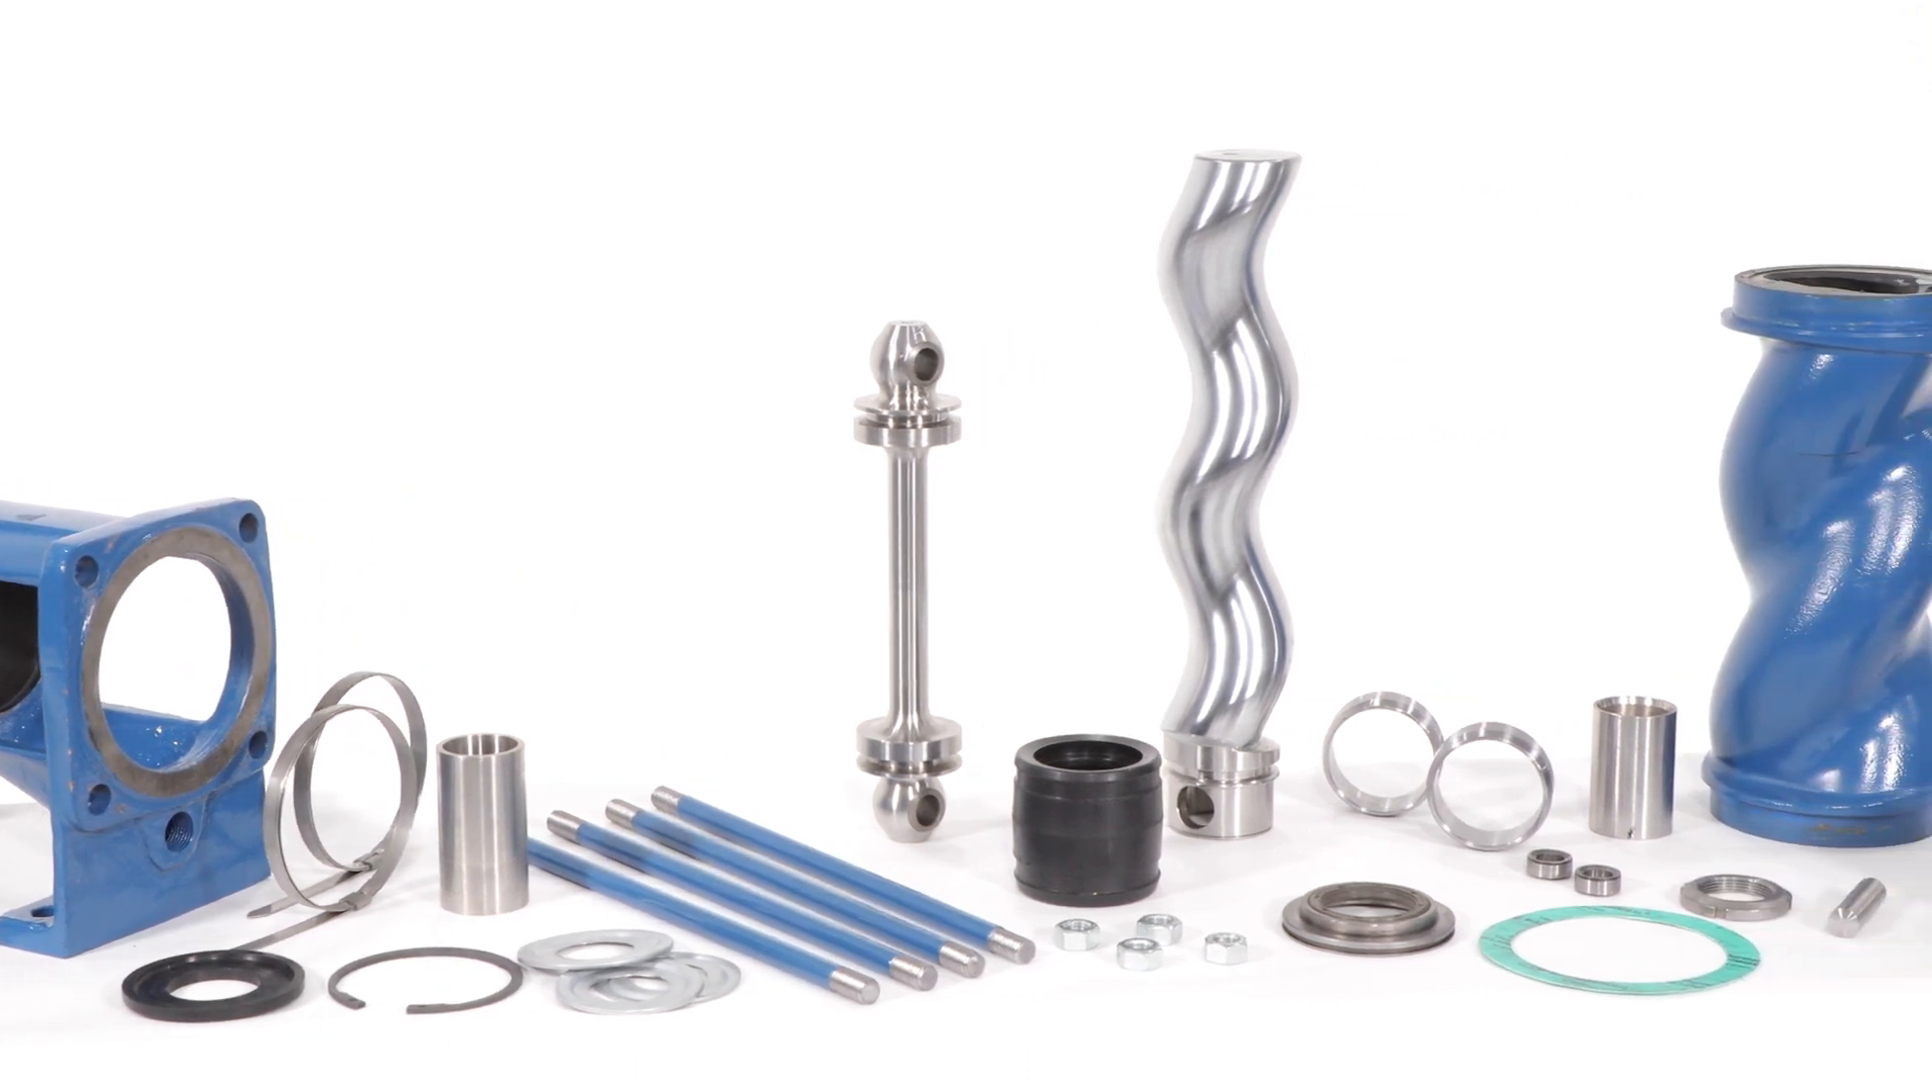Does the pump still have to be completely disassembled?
No.